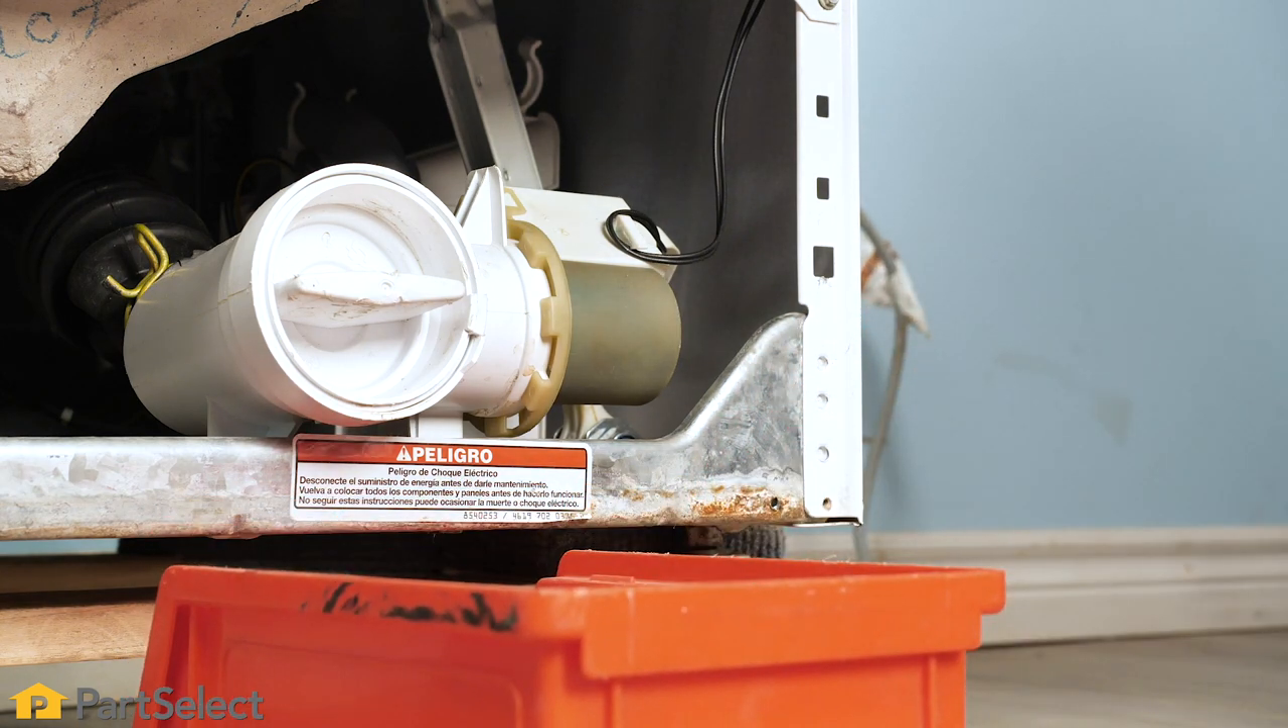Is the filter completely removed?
No.